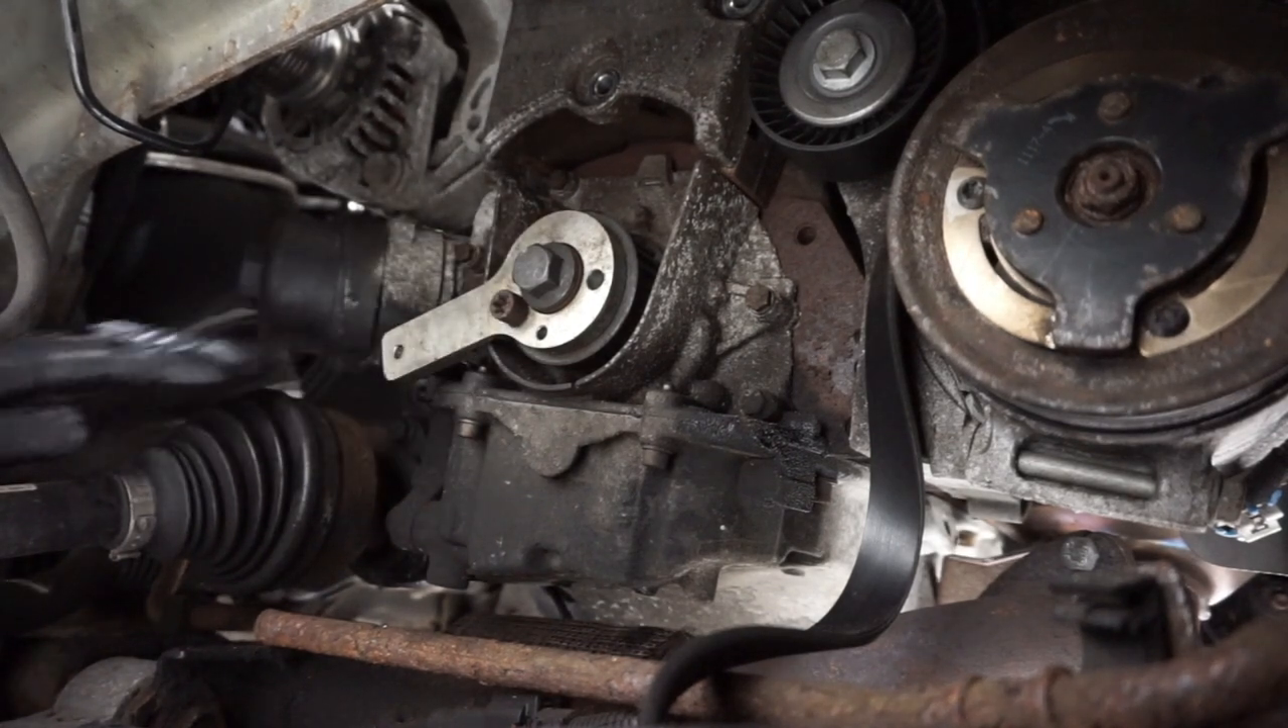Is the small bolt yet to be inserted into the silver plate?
No.